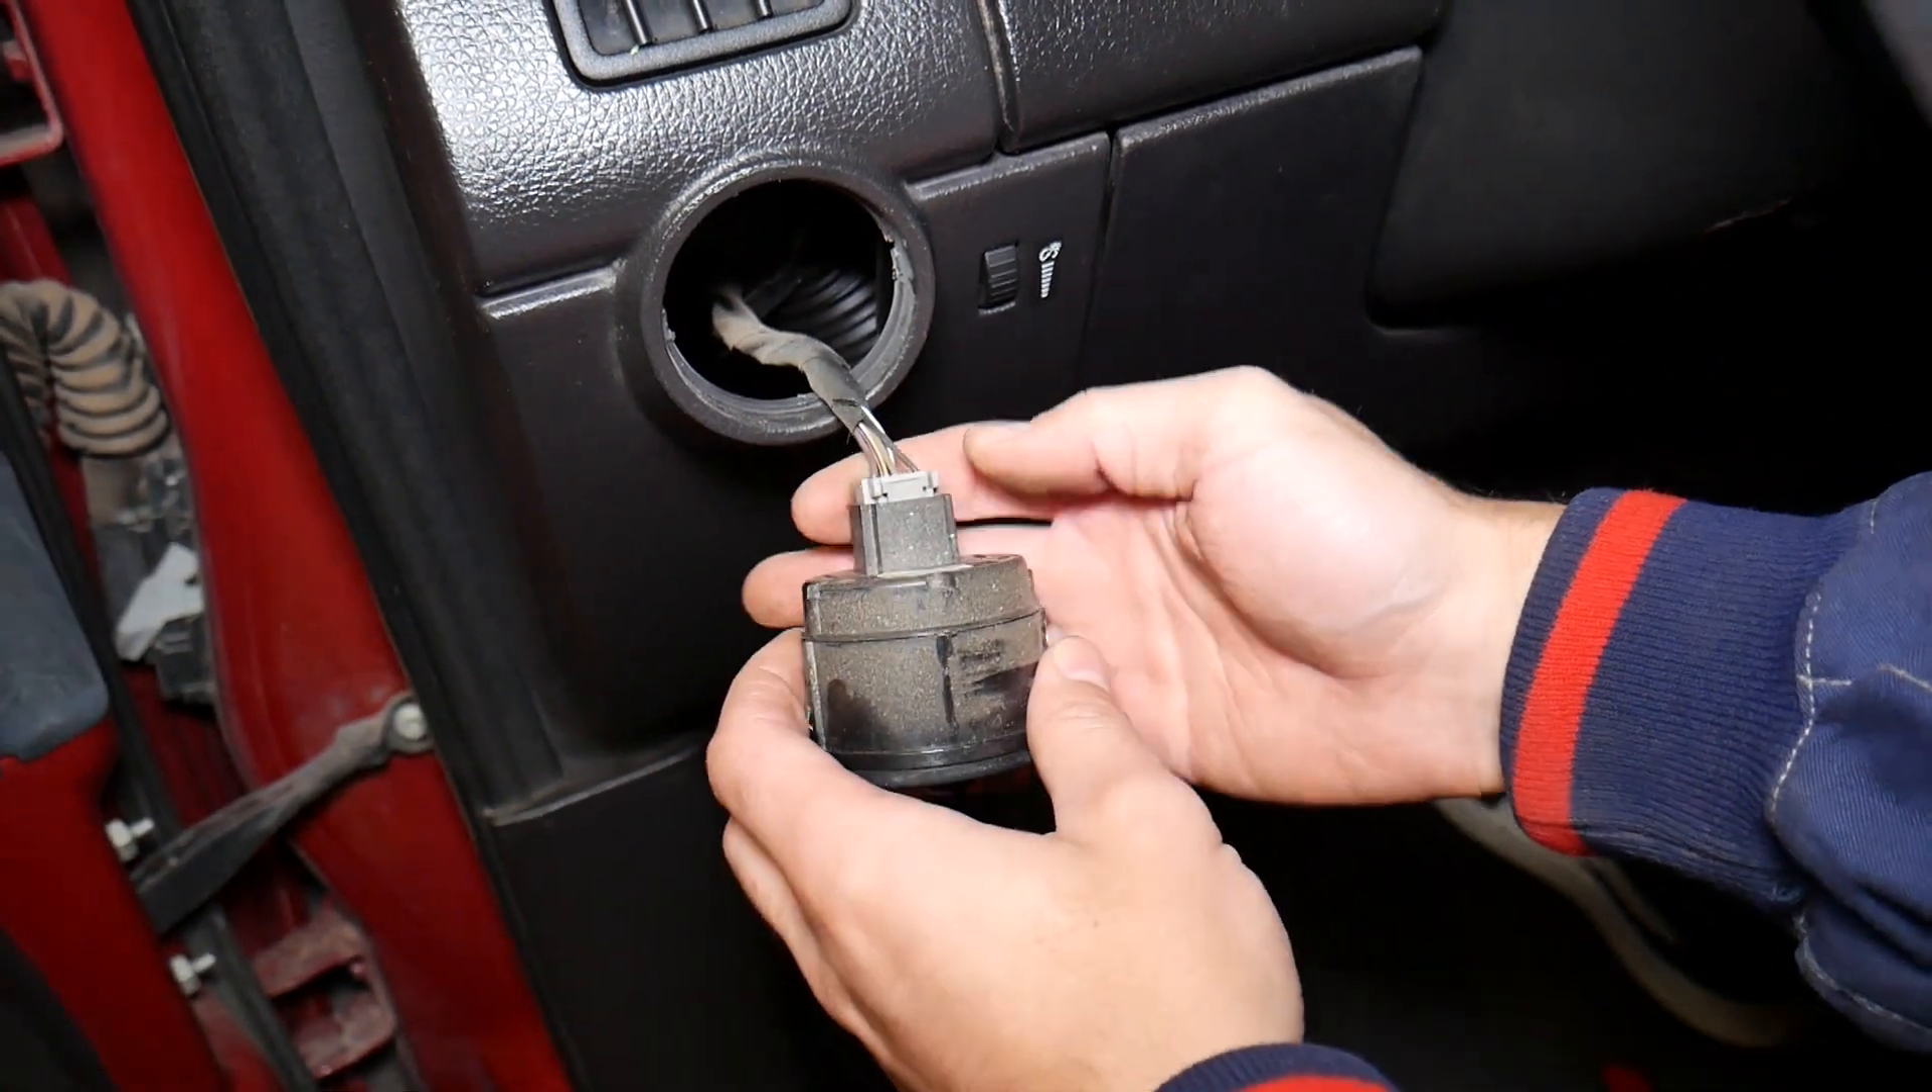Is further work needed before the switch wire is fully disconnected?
Yes.